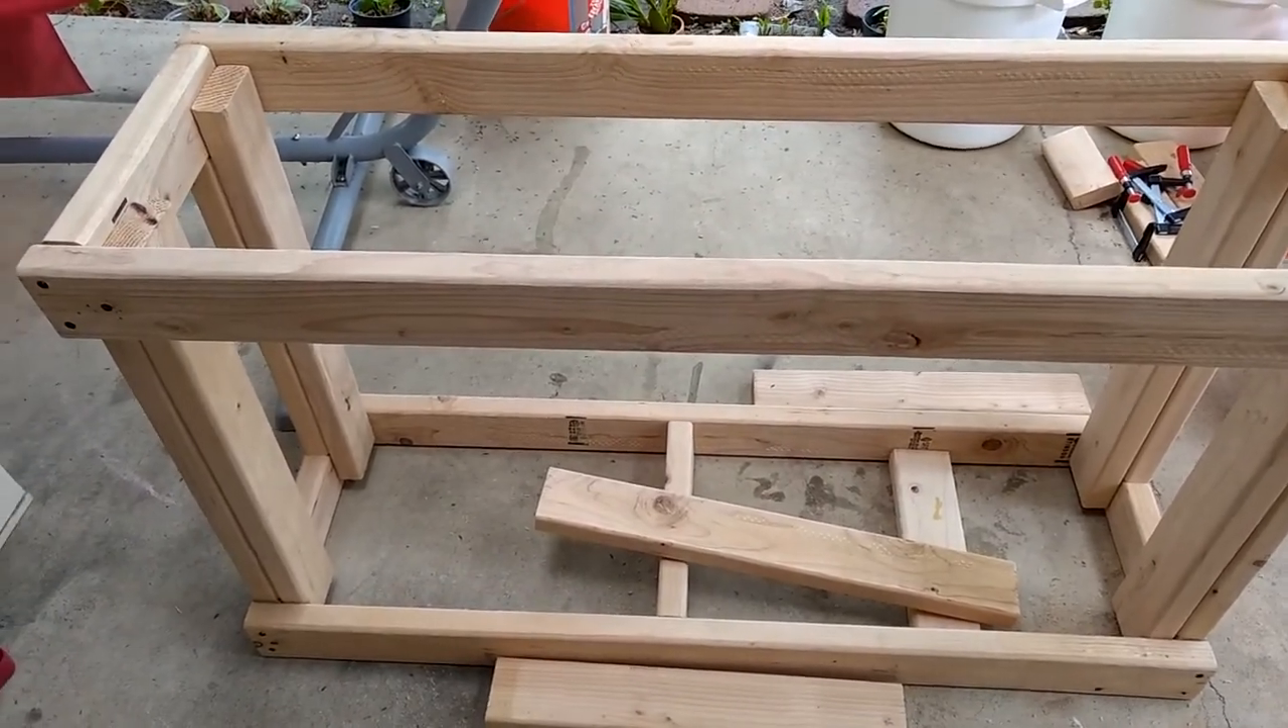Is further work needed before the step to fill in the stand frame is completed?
Yes.